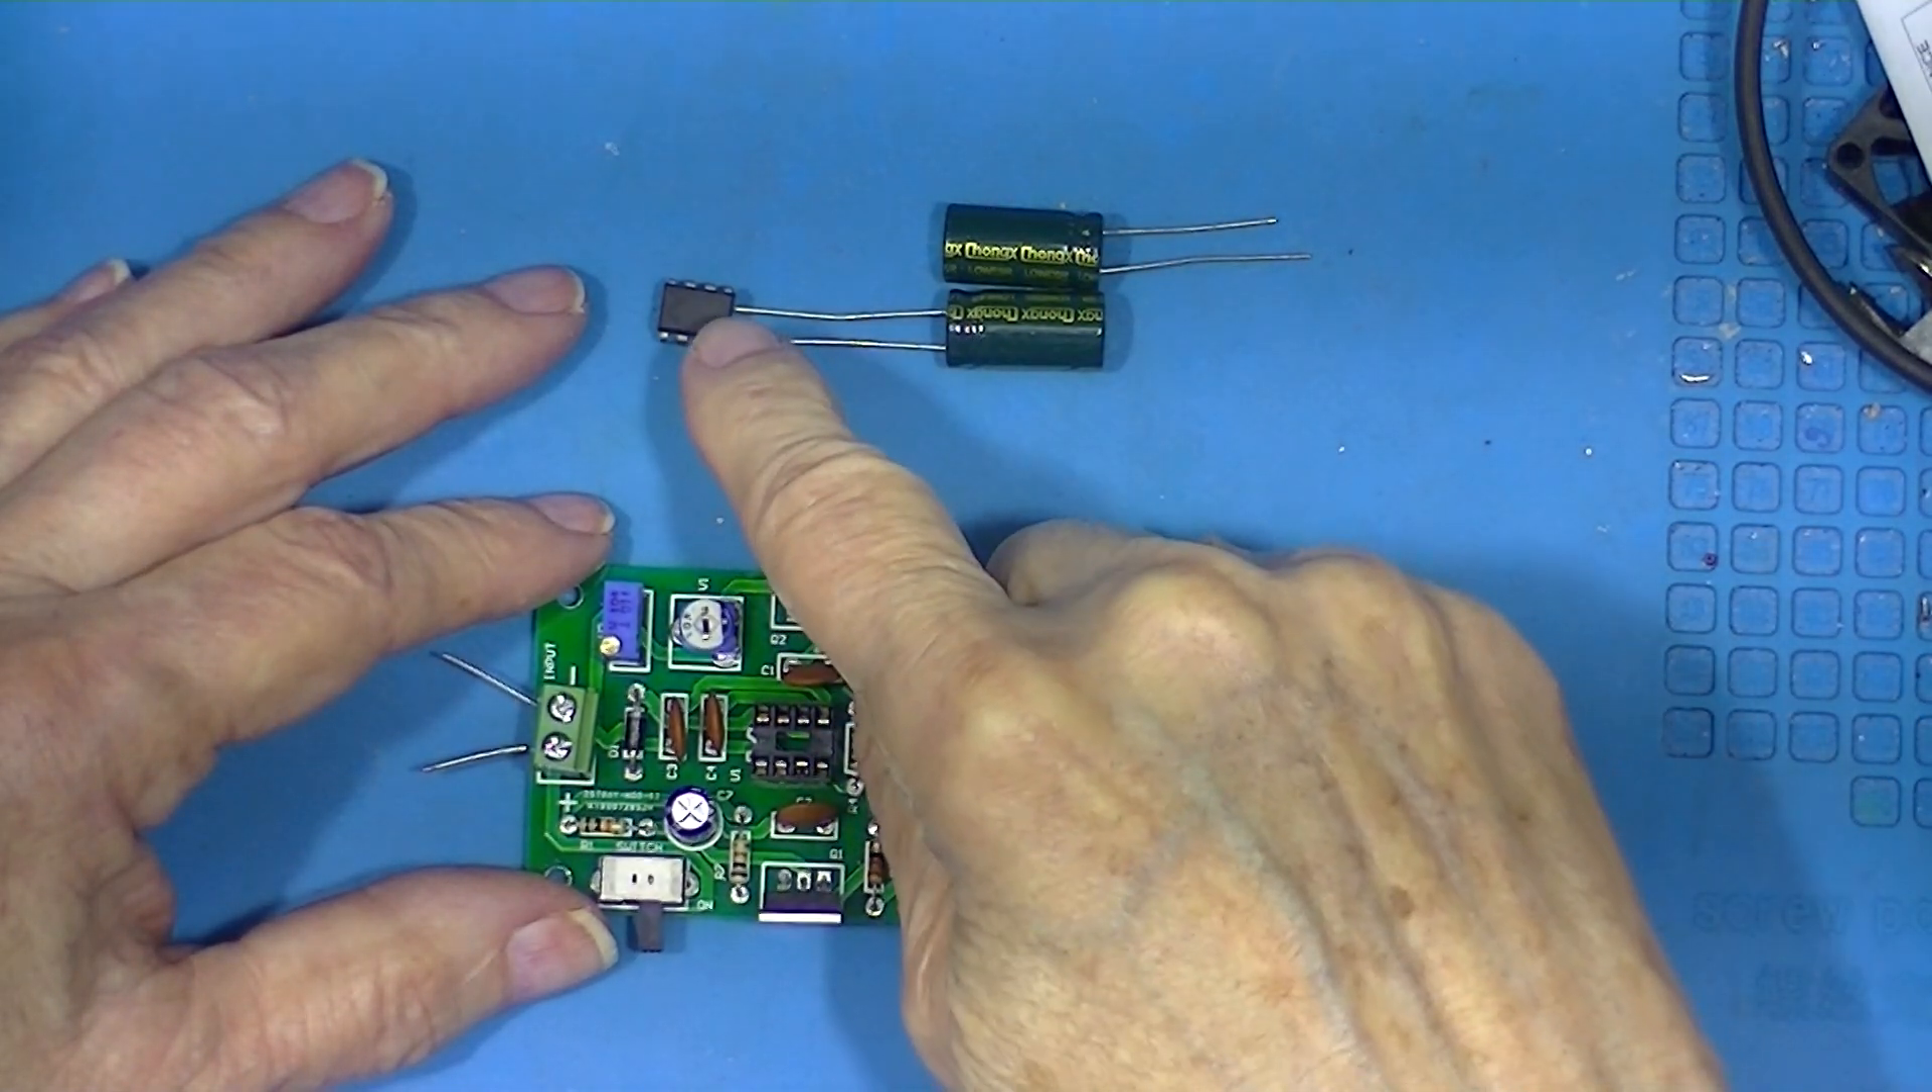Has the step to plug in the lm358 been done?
No.